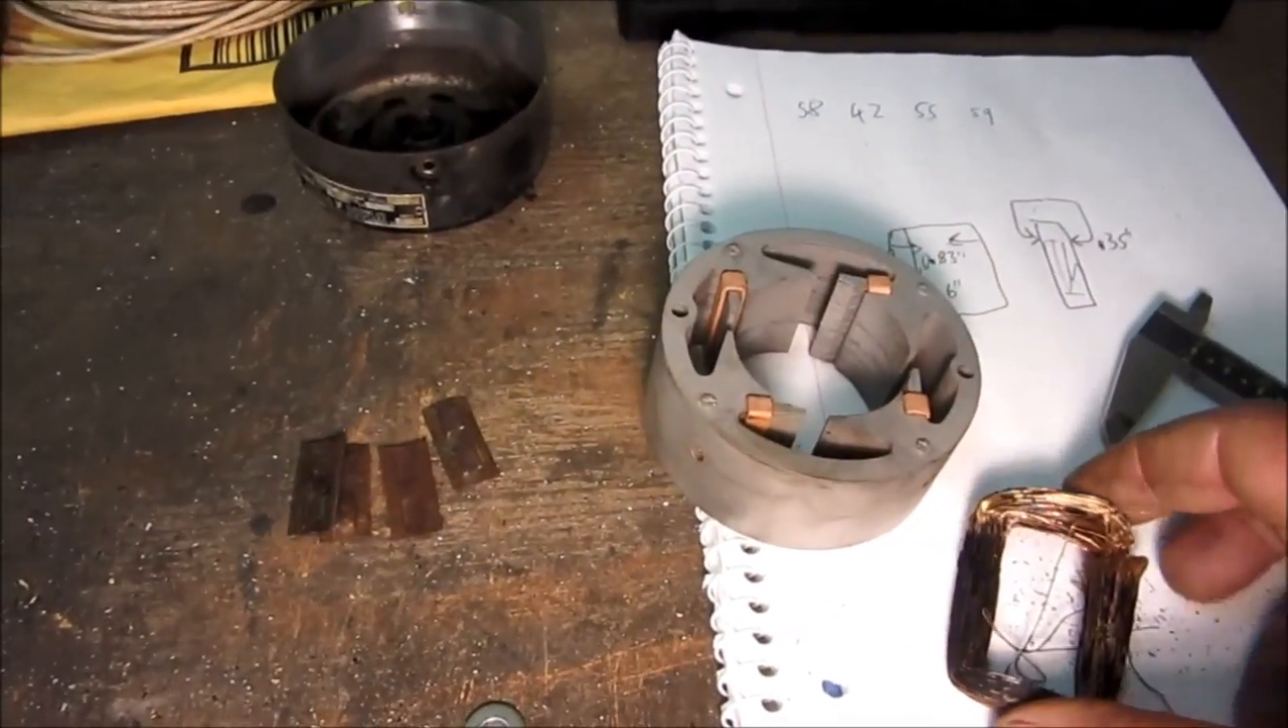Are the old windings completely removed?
Yes.